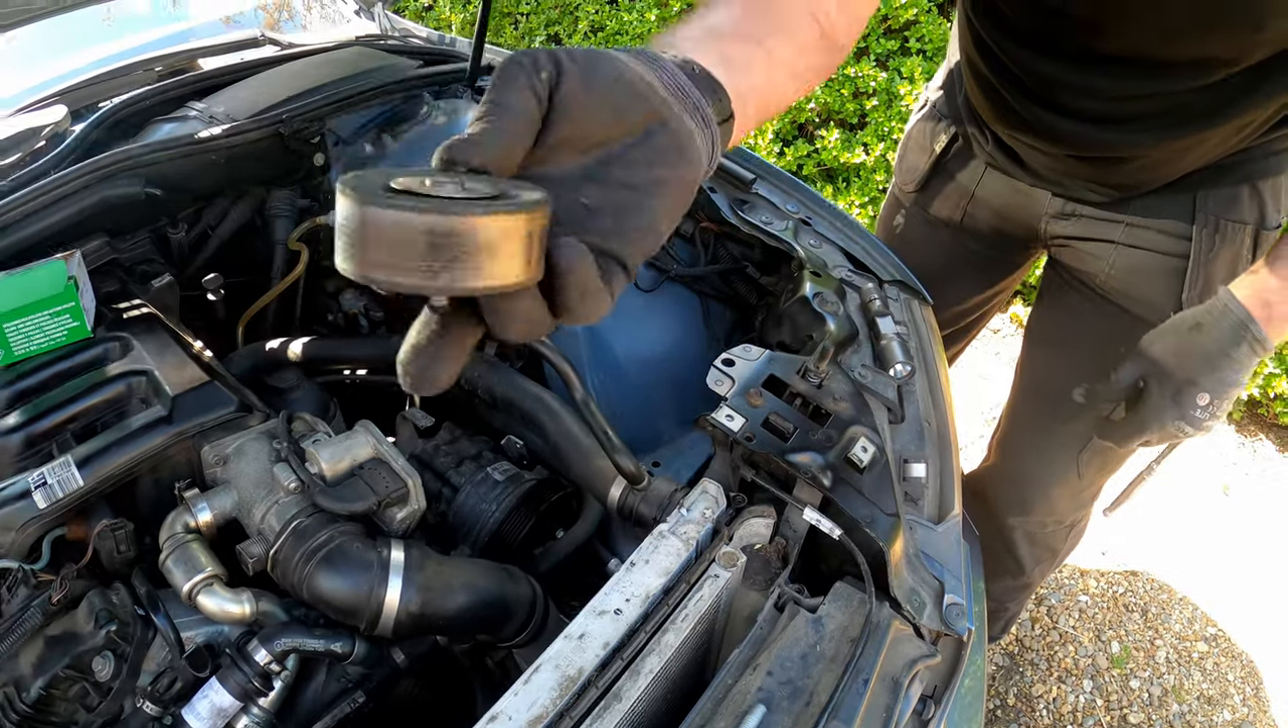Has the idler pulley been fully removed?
Yes.